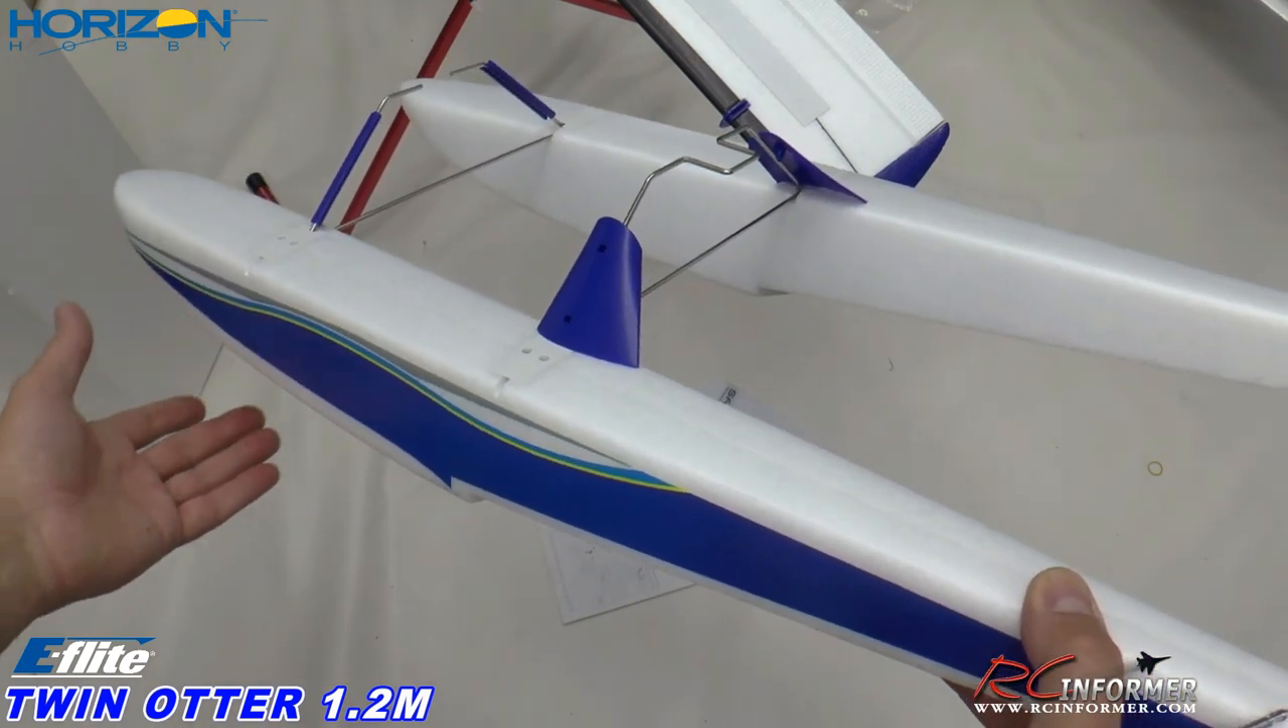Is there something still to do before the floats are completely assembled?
No.